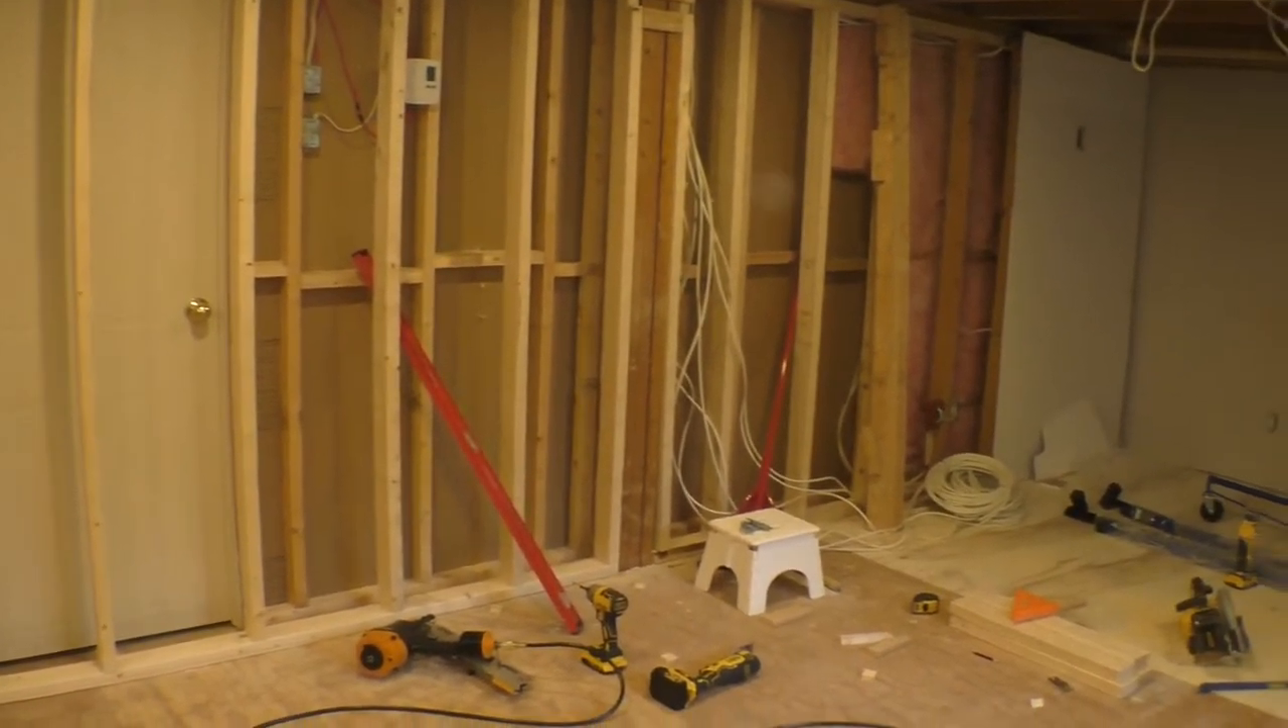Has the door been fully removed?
No.